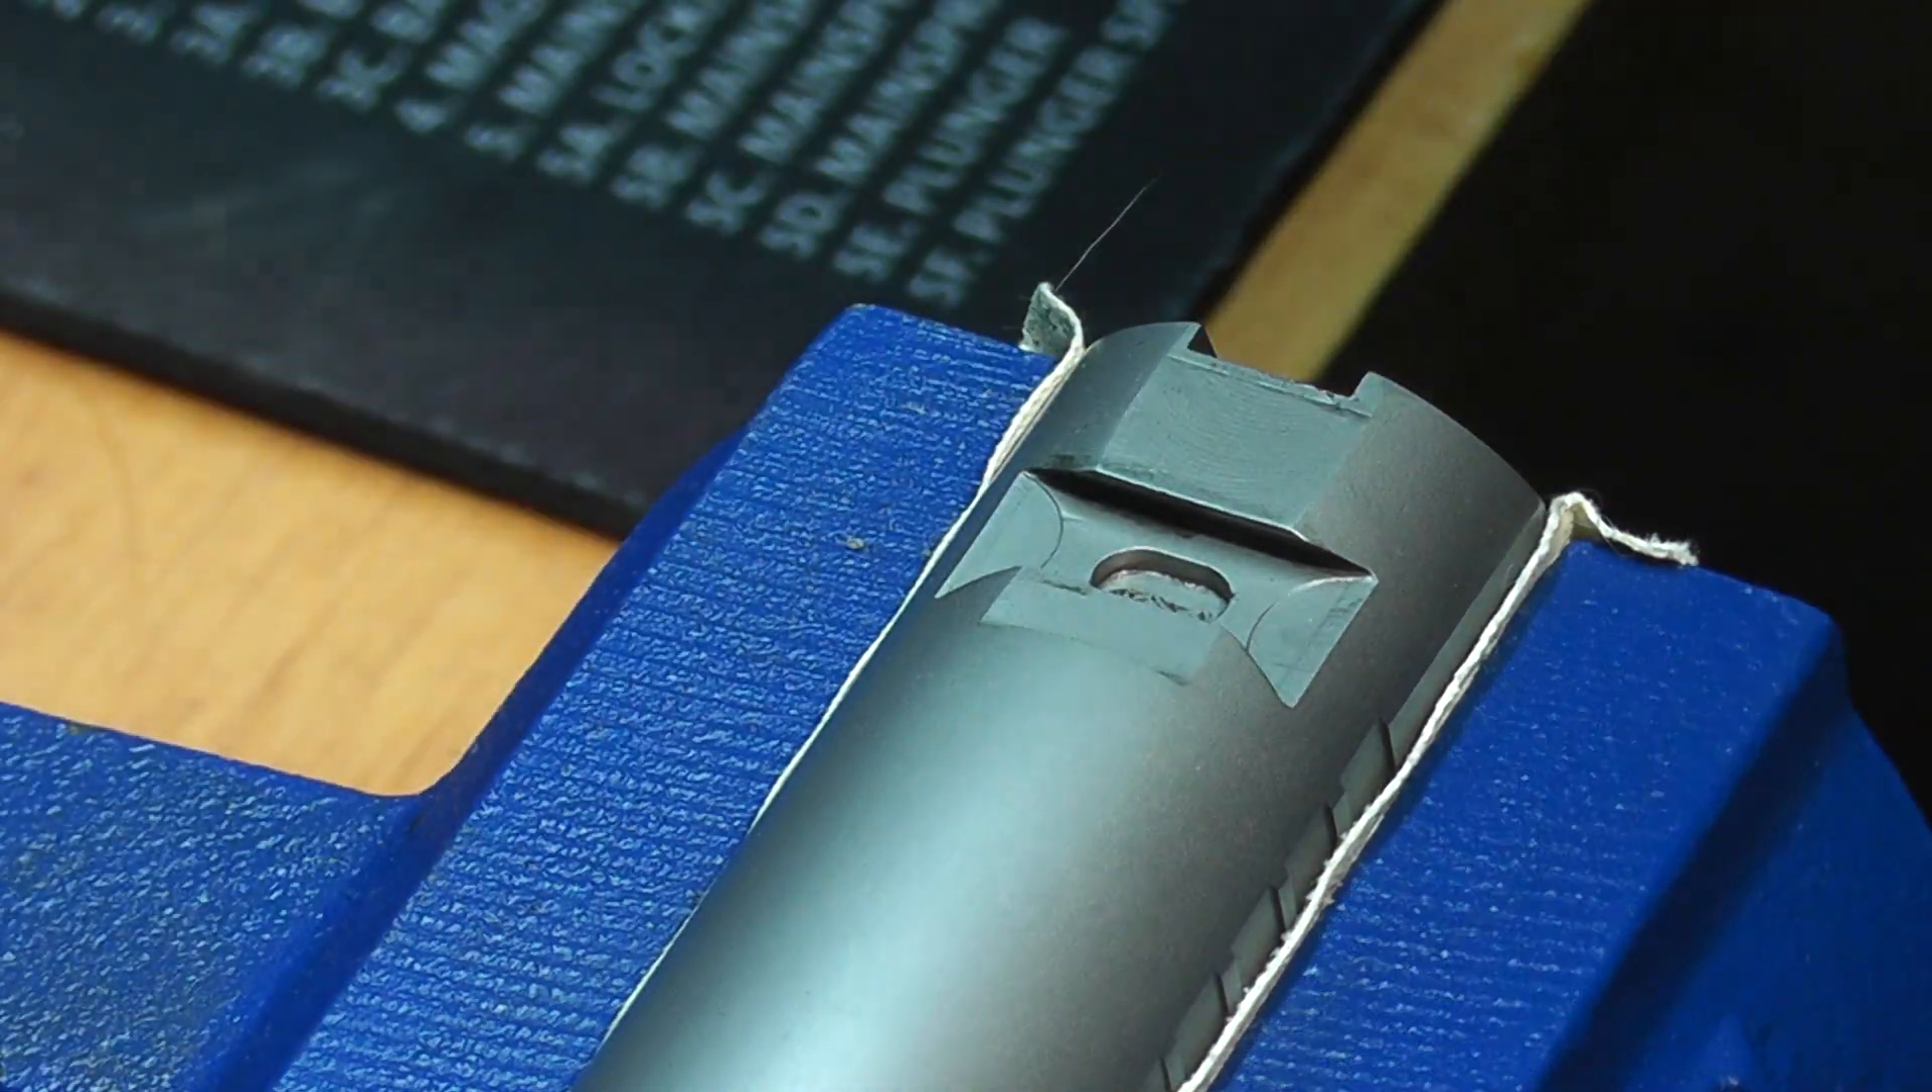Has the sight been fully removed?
Yes.